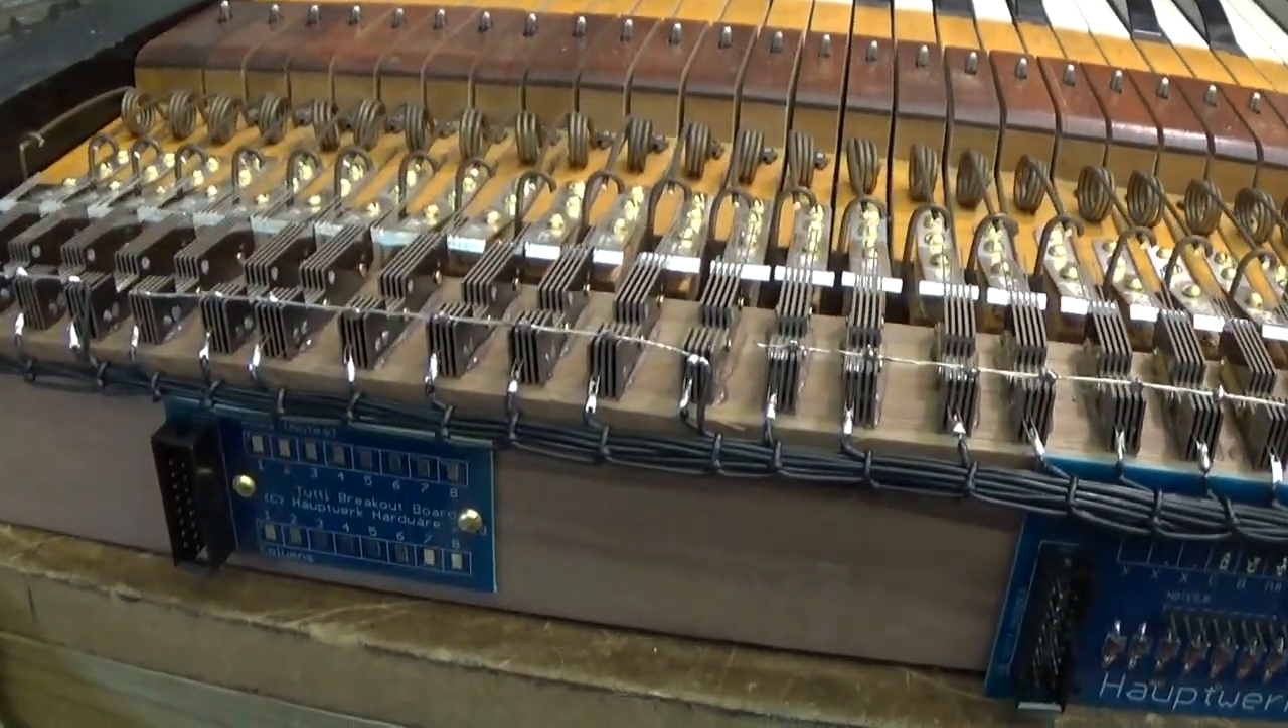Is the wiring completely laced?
Yes.